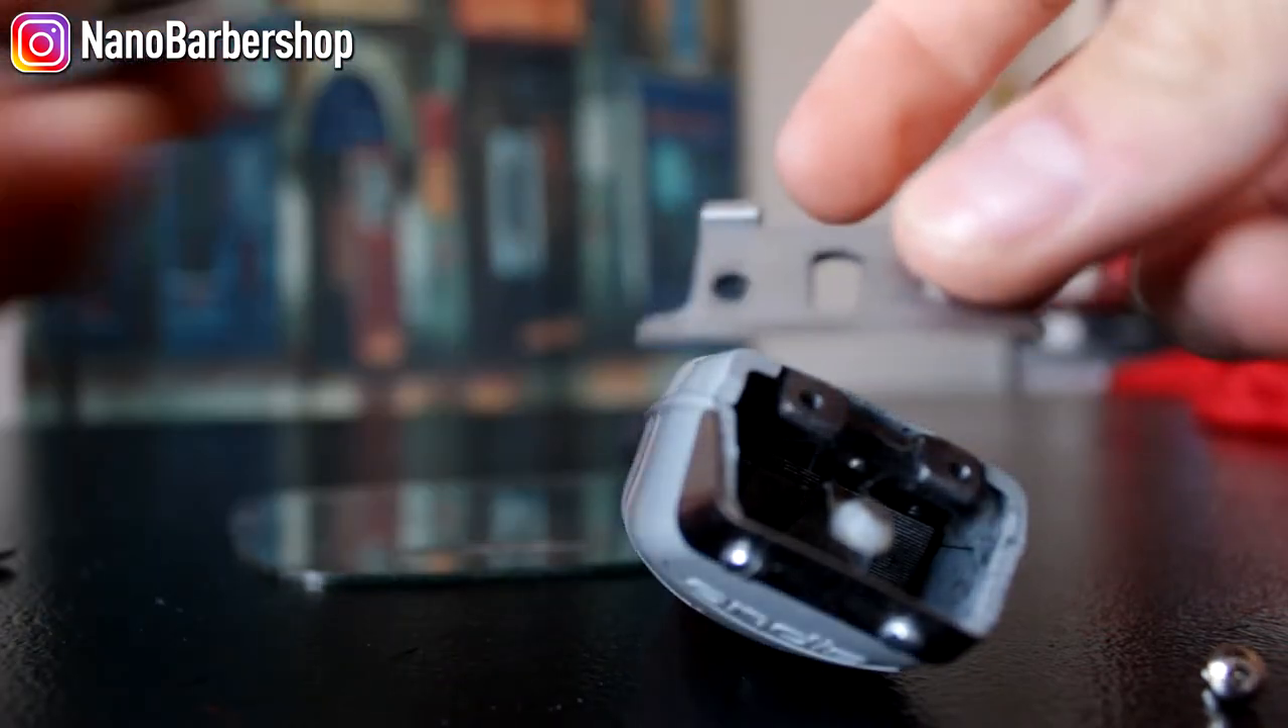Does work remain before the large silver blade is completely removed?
No.